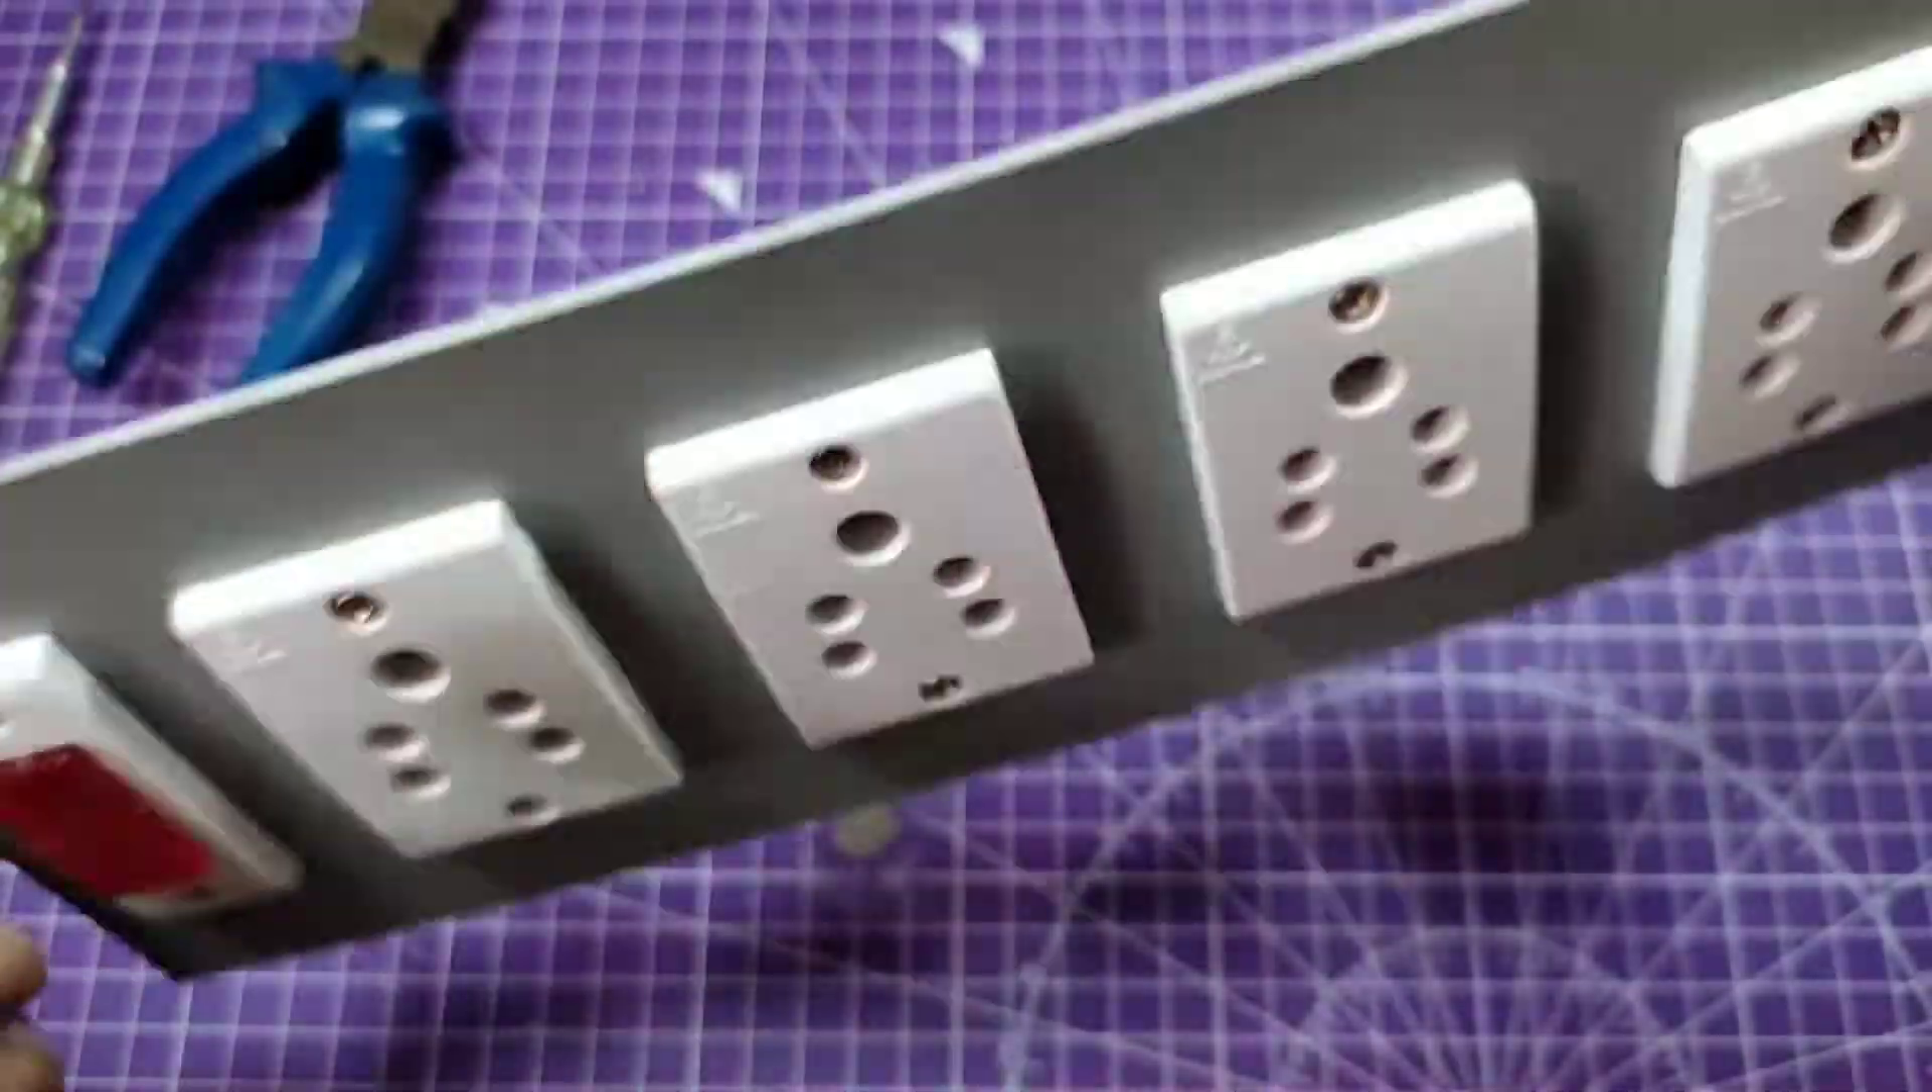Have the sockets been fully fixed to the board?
Yes.